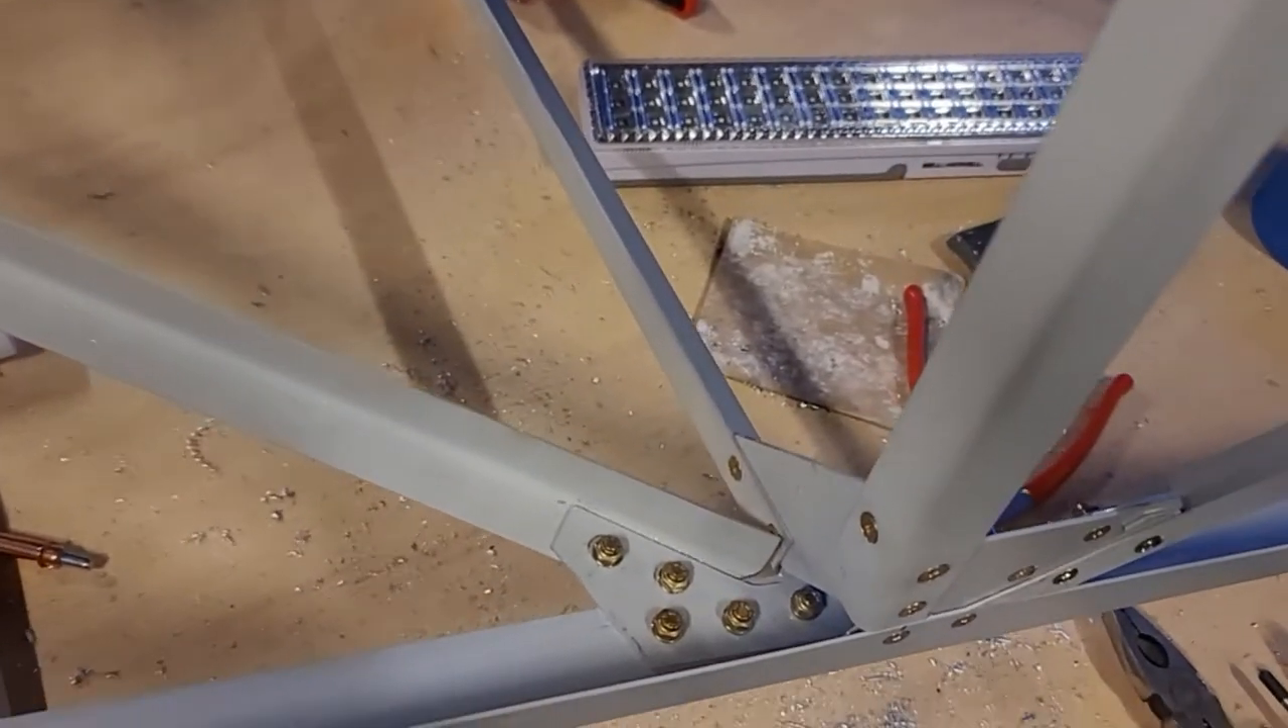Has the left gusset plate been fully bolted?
Yes.